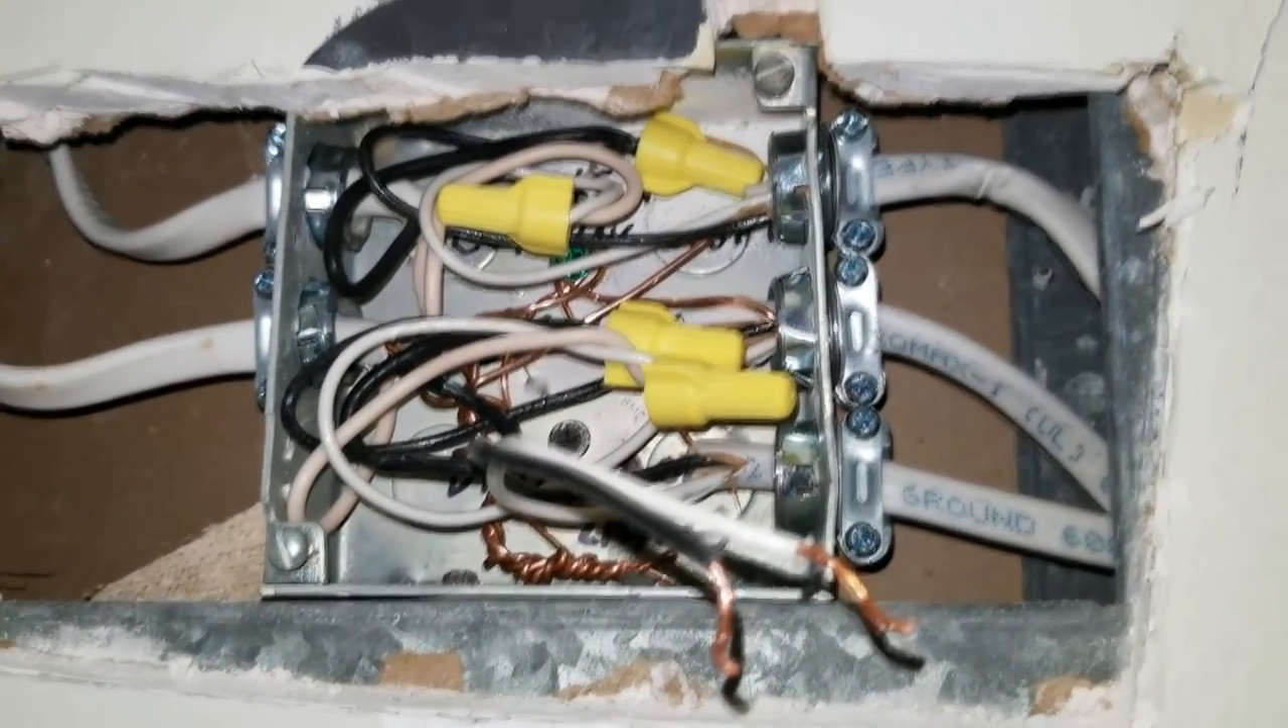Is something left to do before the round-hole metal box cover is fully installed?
Yes.